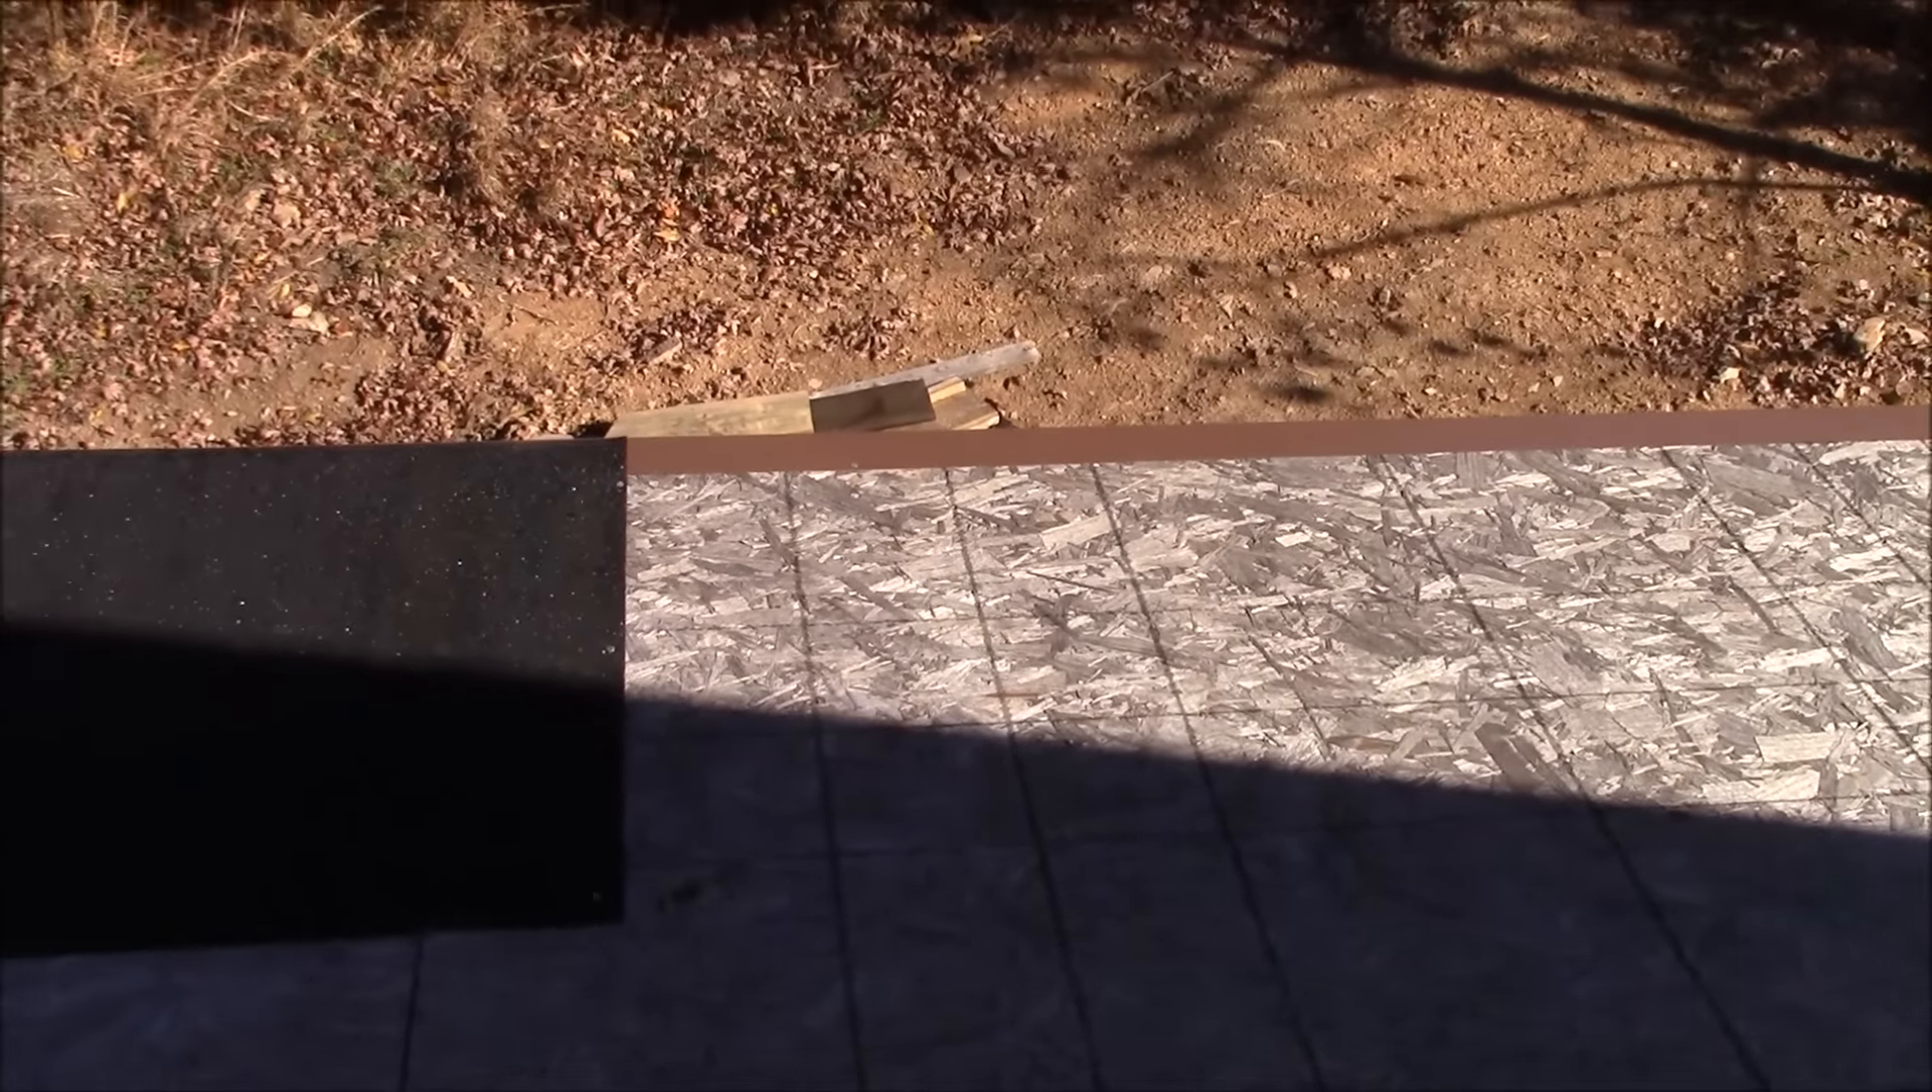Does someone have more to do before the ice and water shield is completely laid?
Yes.